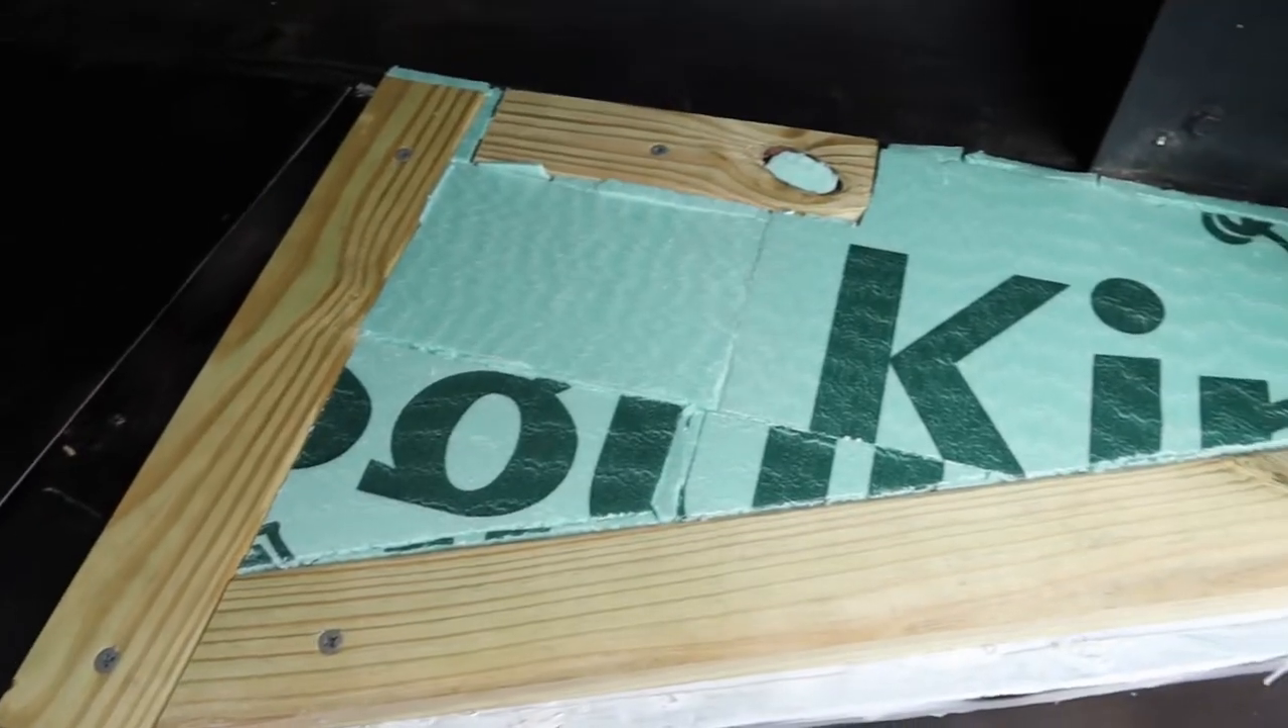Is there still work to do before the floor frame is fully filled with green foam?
No.